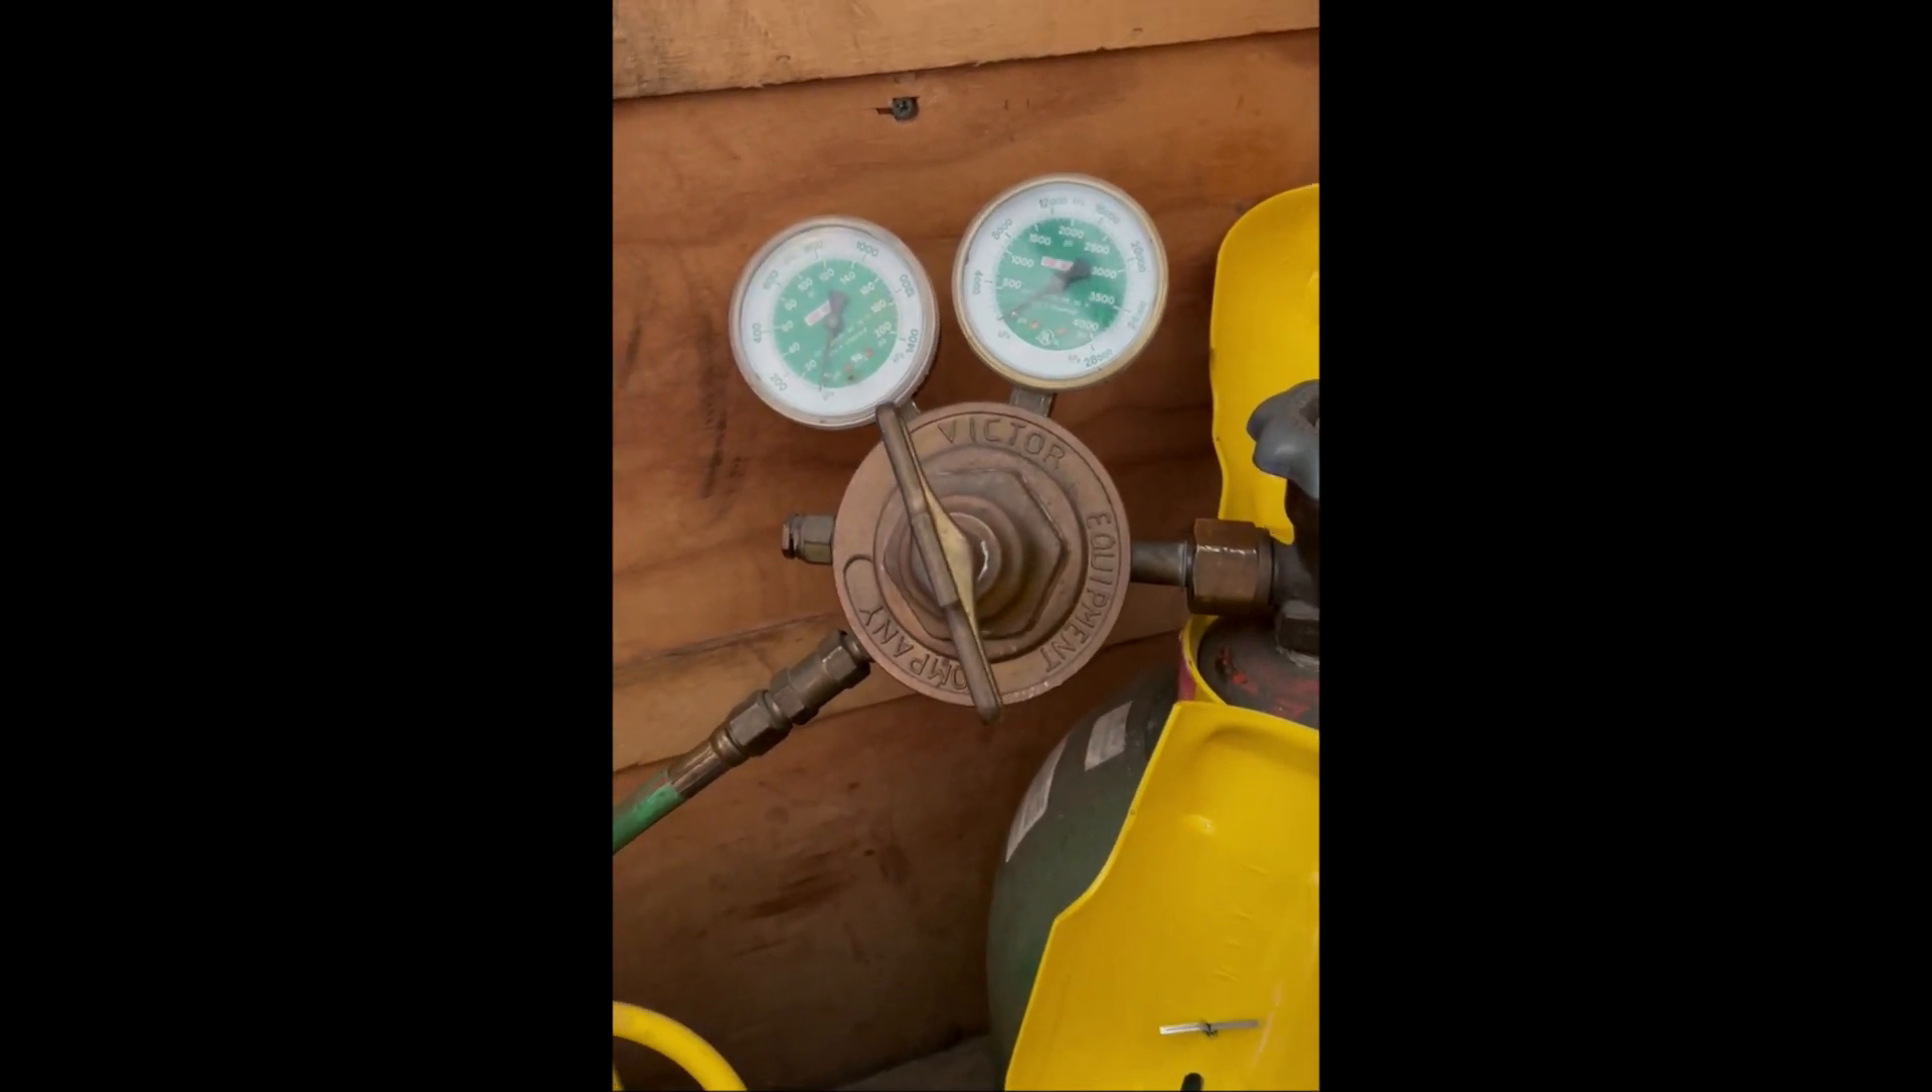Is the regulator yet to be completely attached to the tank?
No.